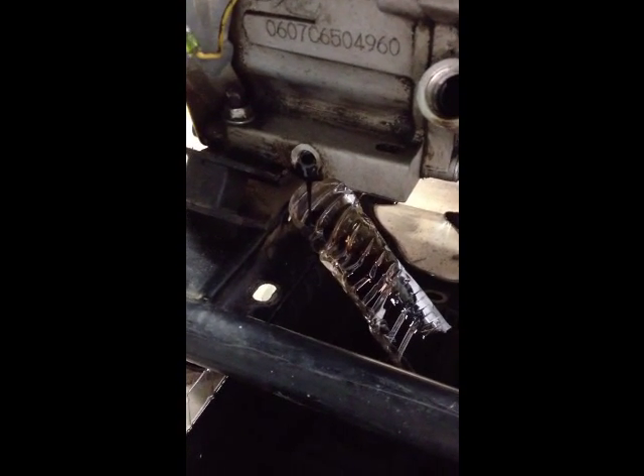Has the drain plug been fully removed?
Yes.